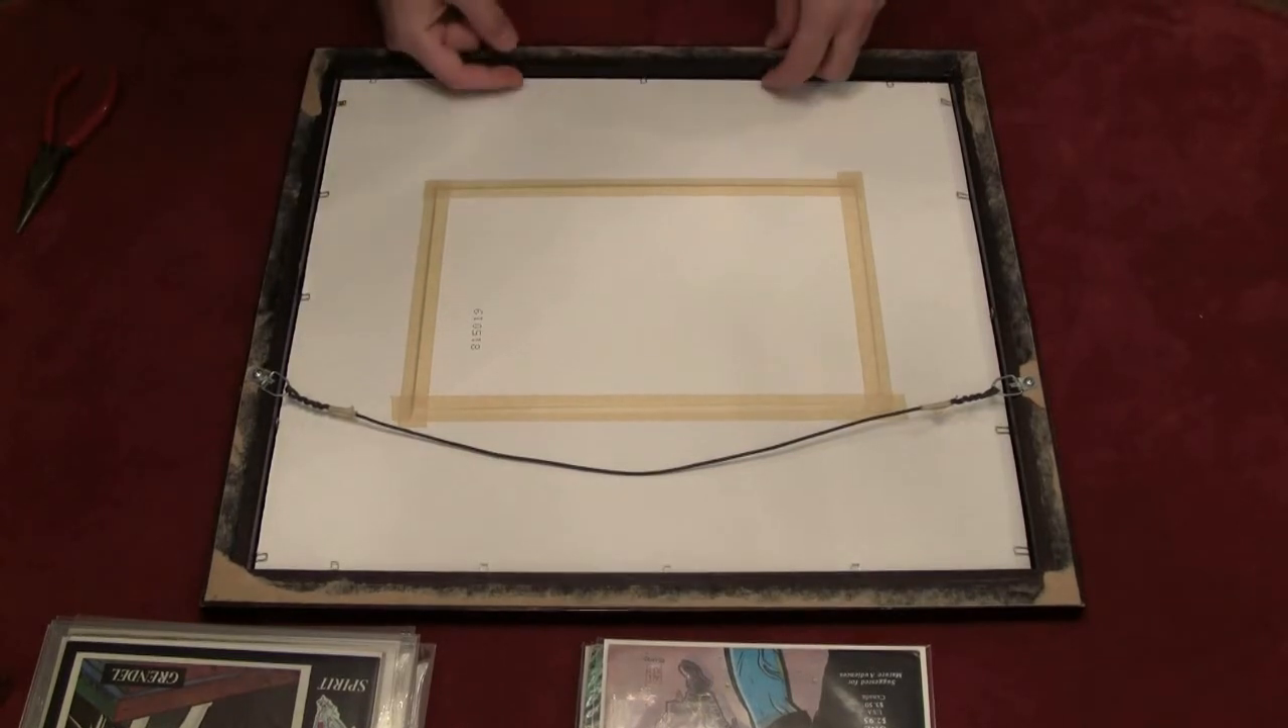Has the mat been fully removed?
No.